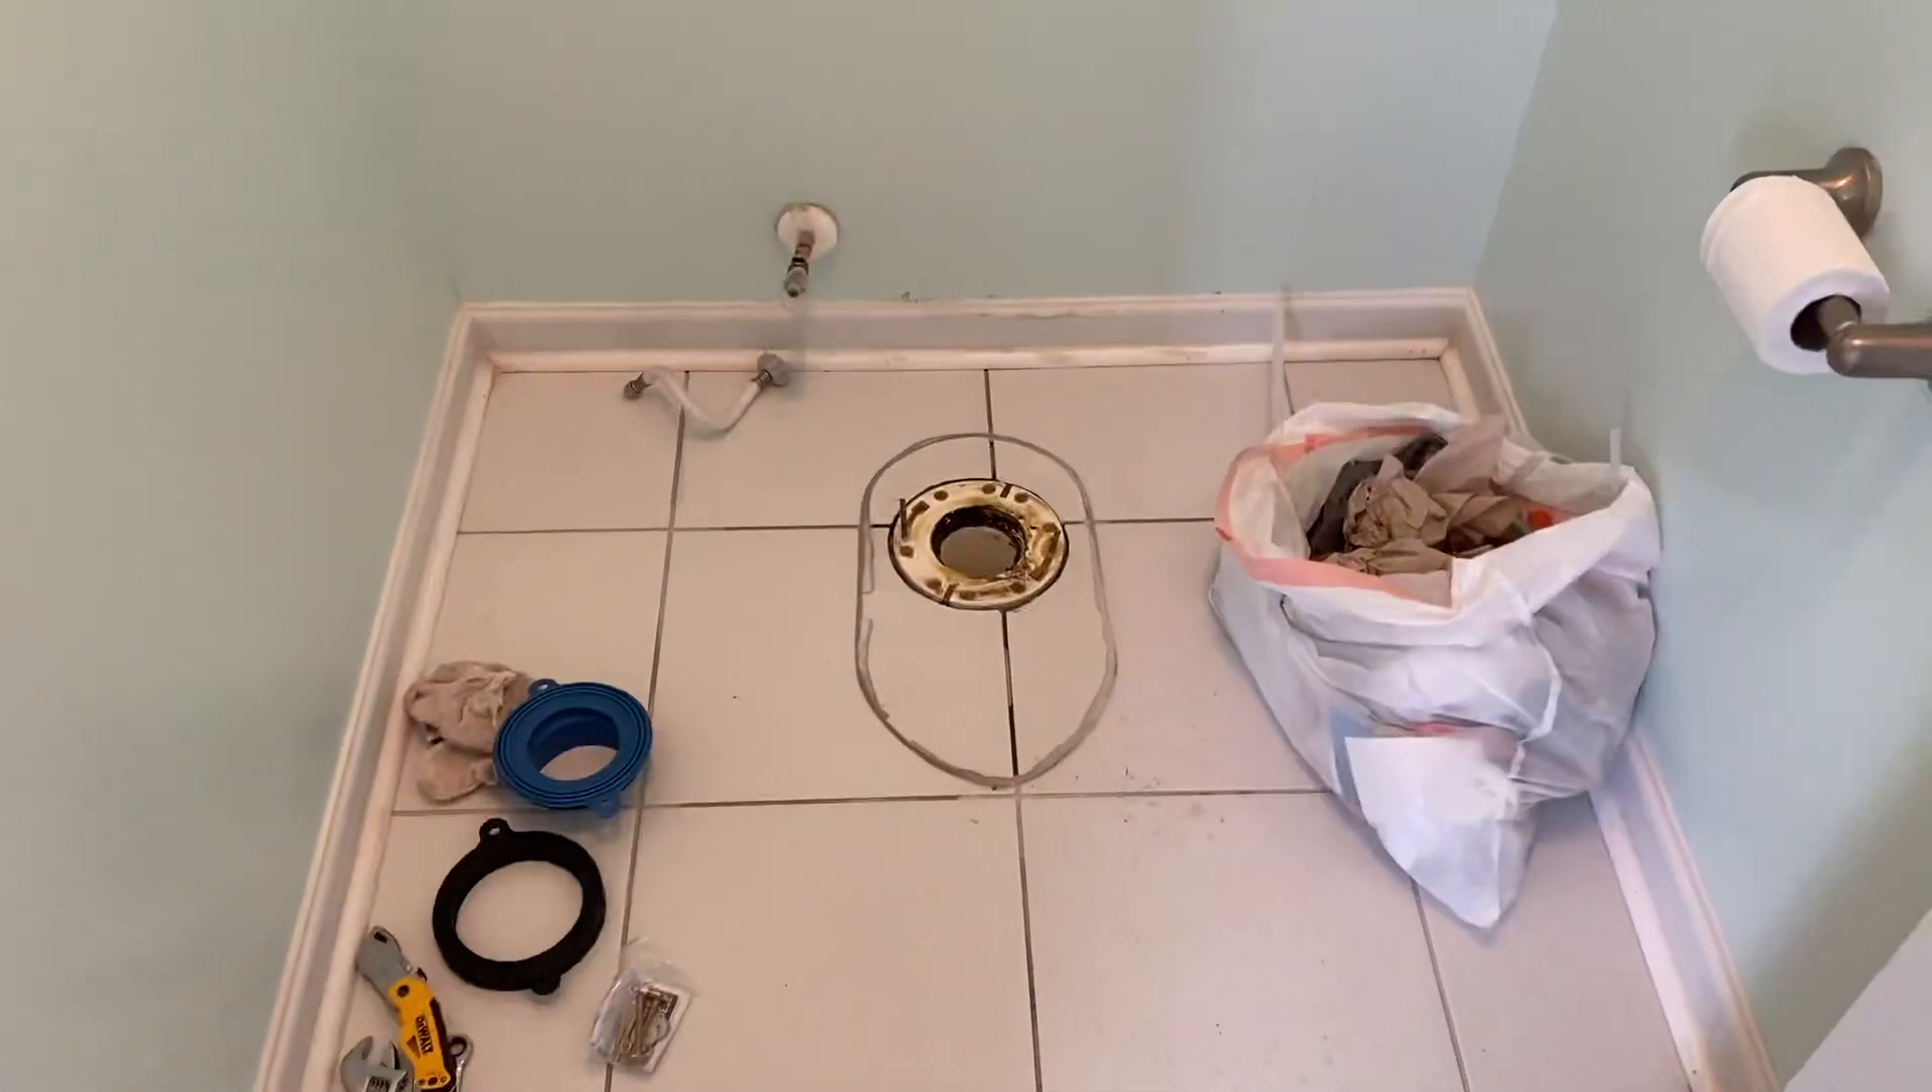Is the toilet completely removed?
Yes.